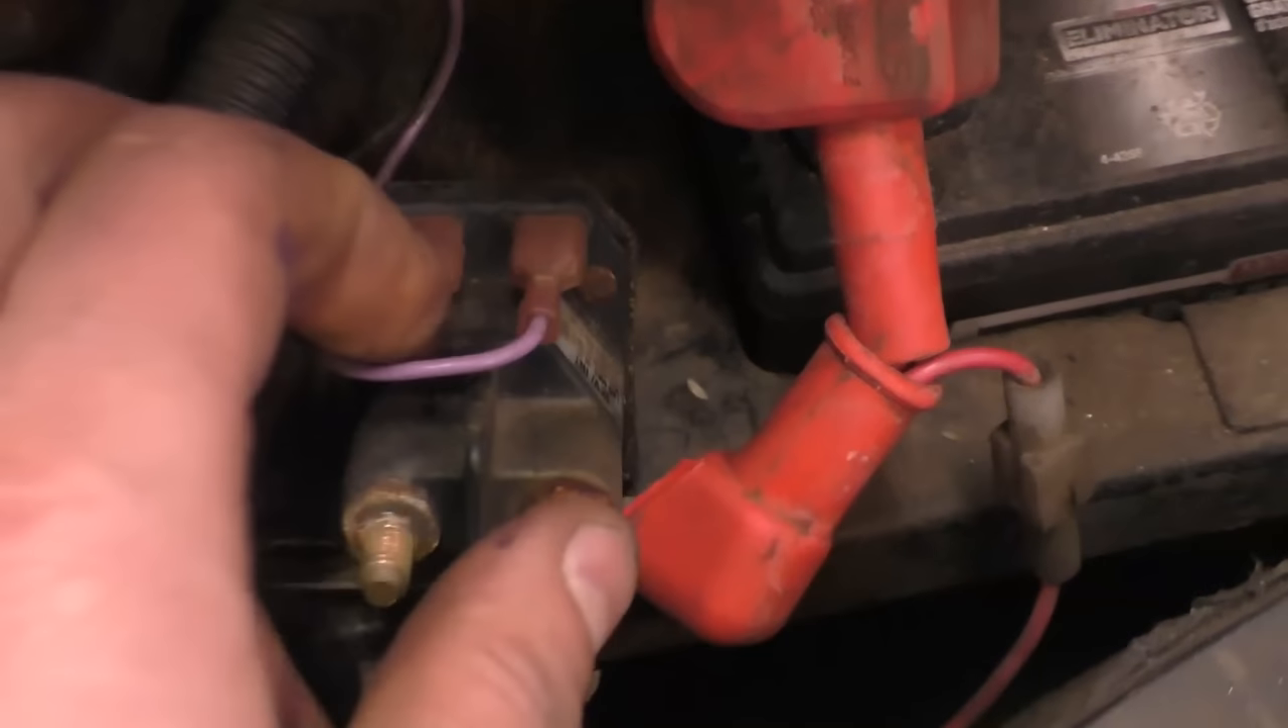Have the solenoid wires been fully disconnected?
No.